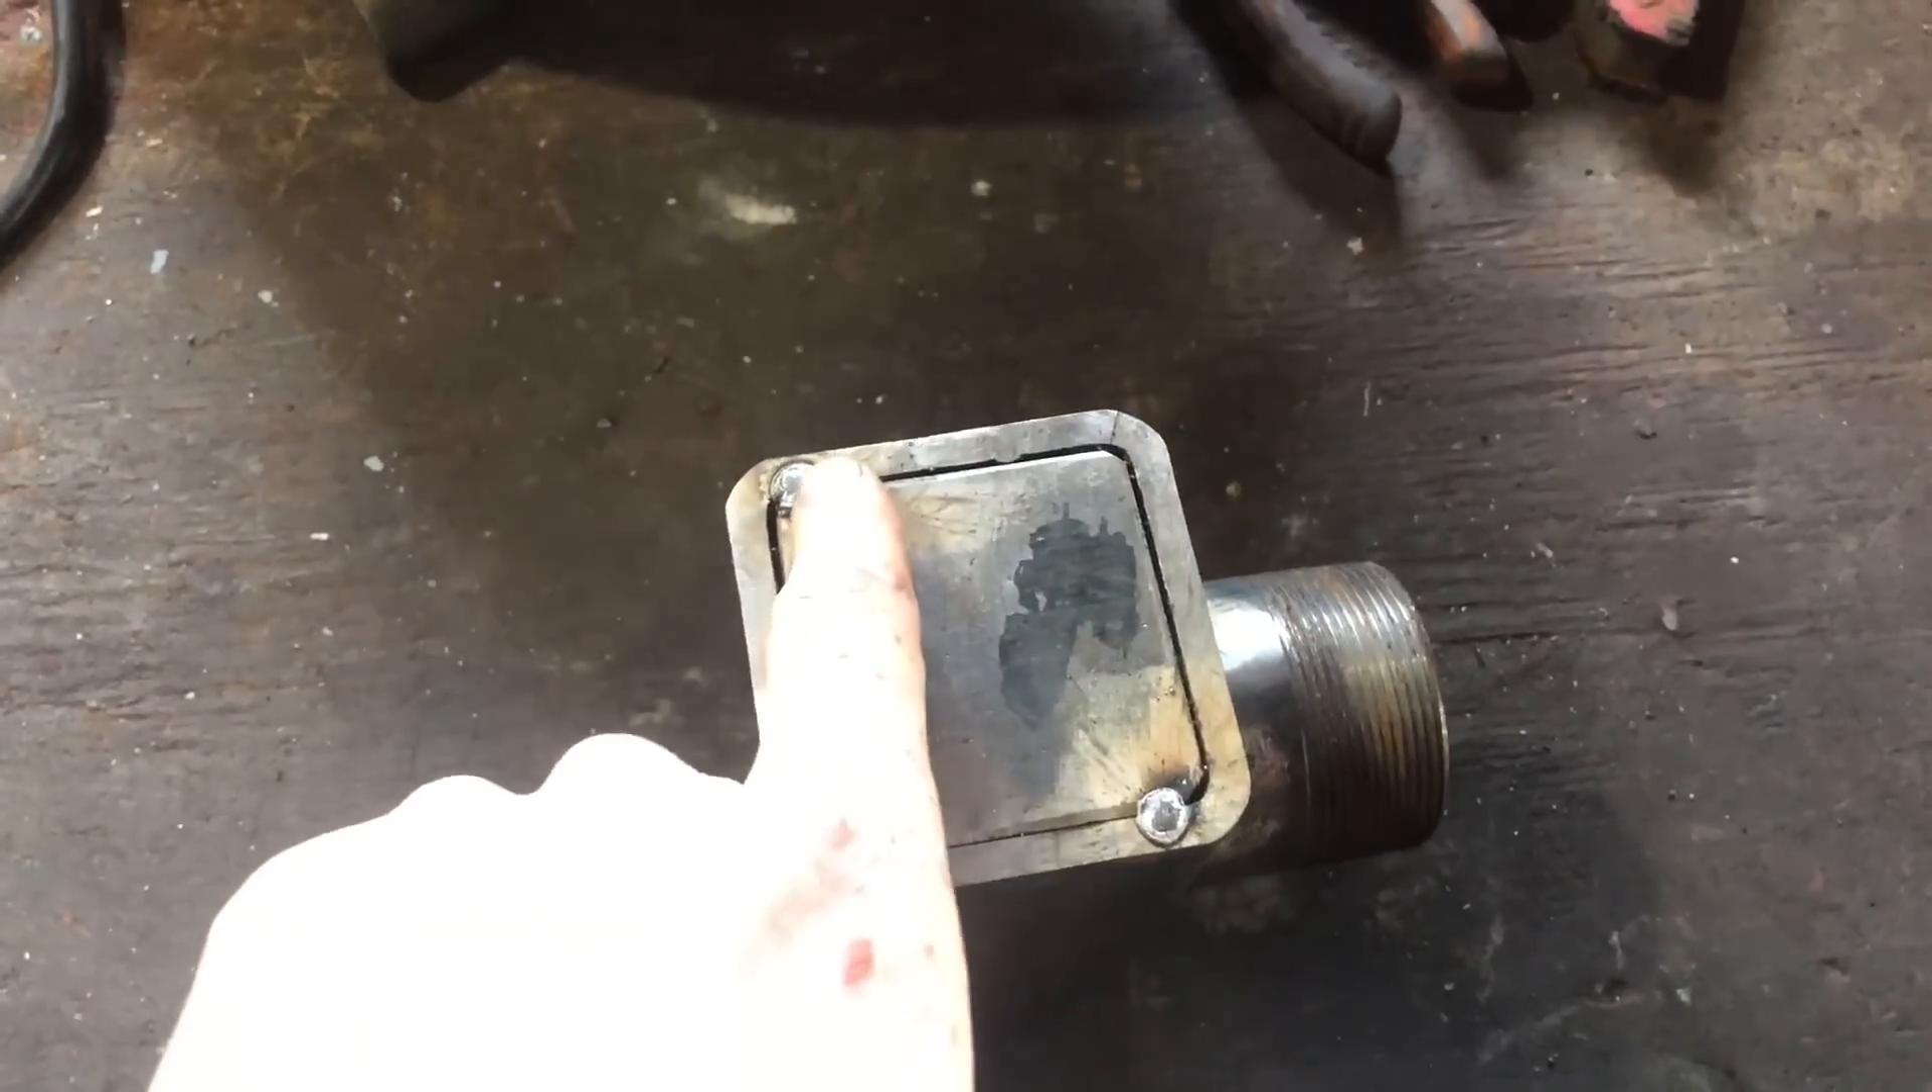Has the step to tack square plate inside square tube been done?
Yes.